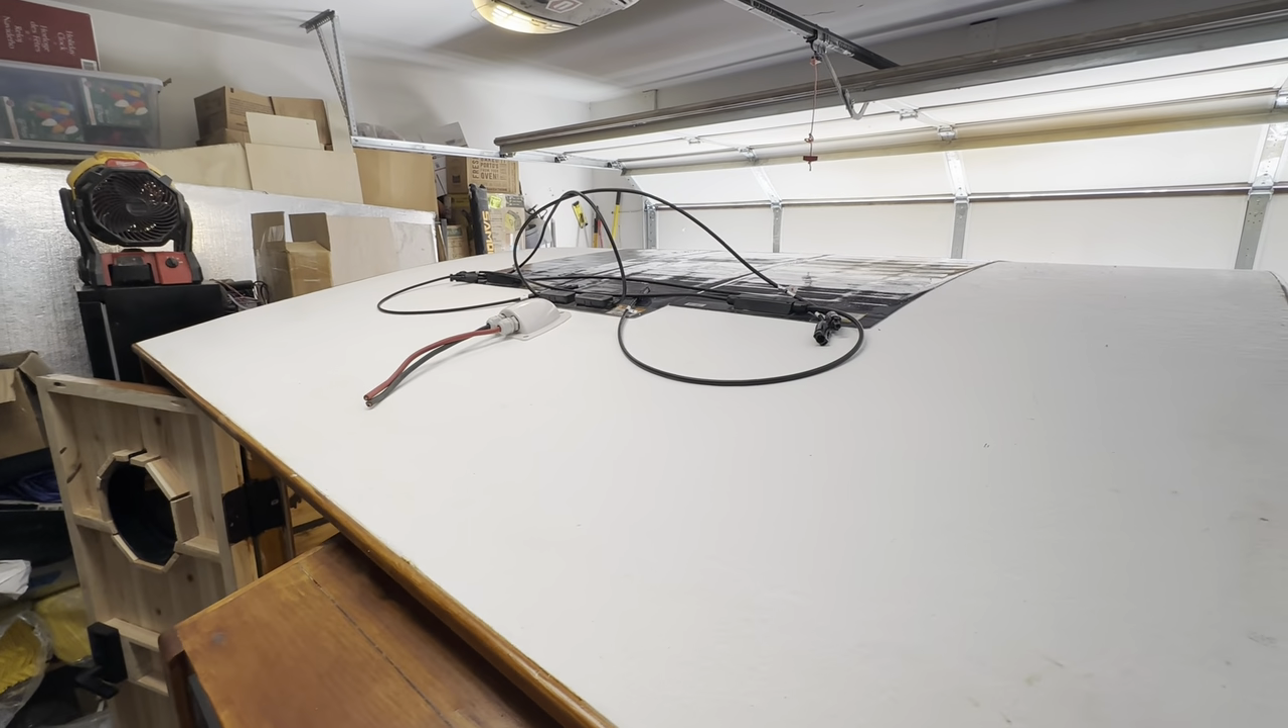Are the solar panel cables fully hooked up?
No.